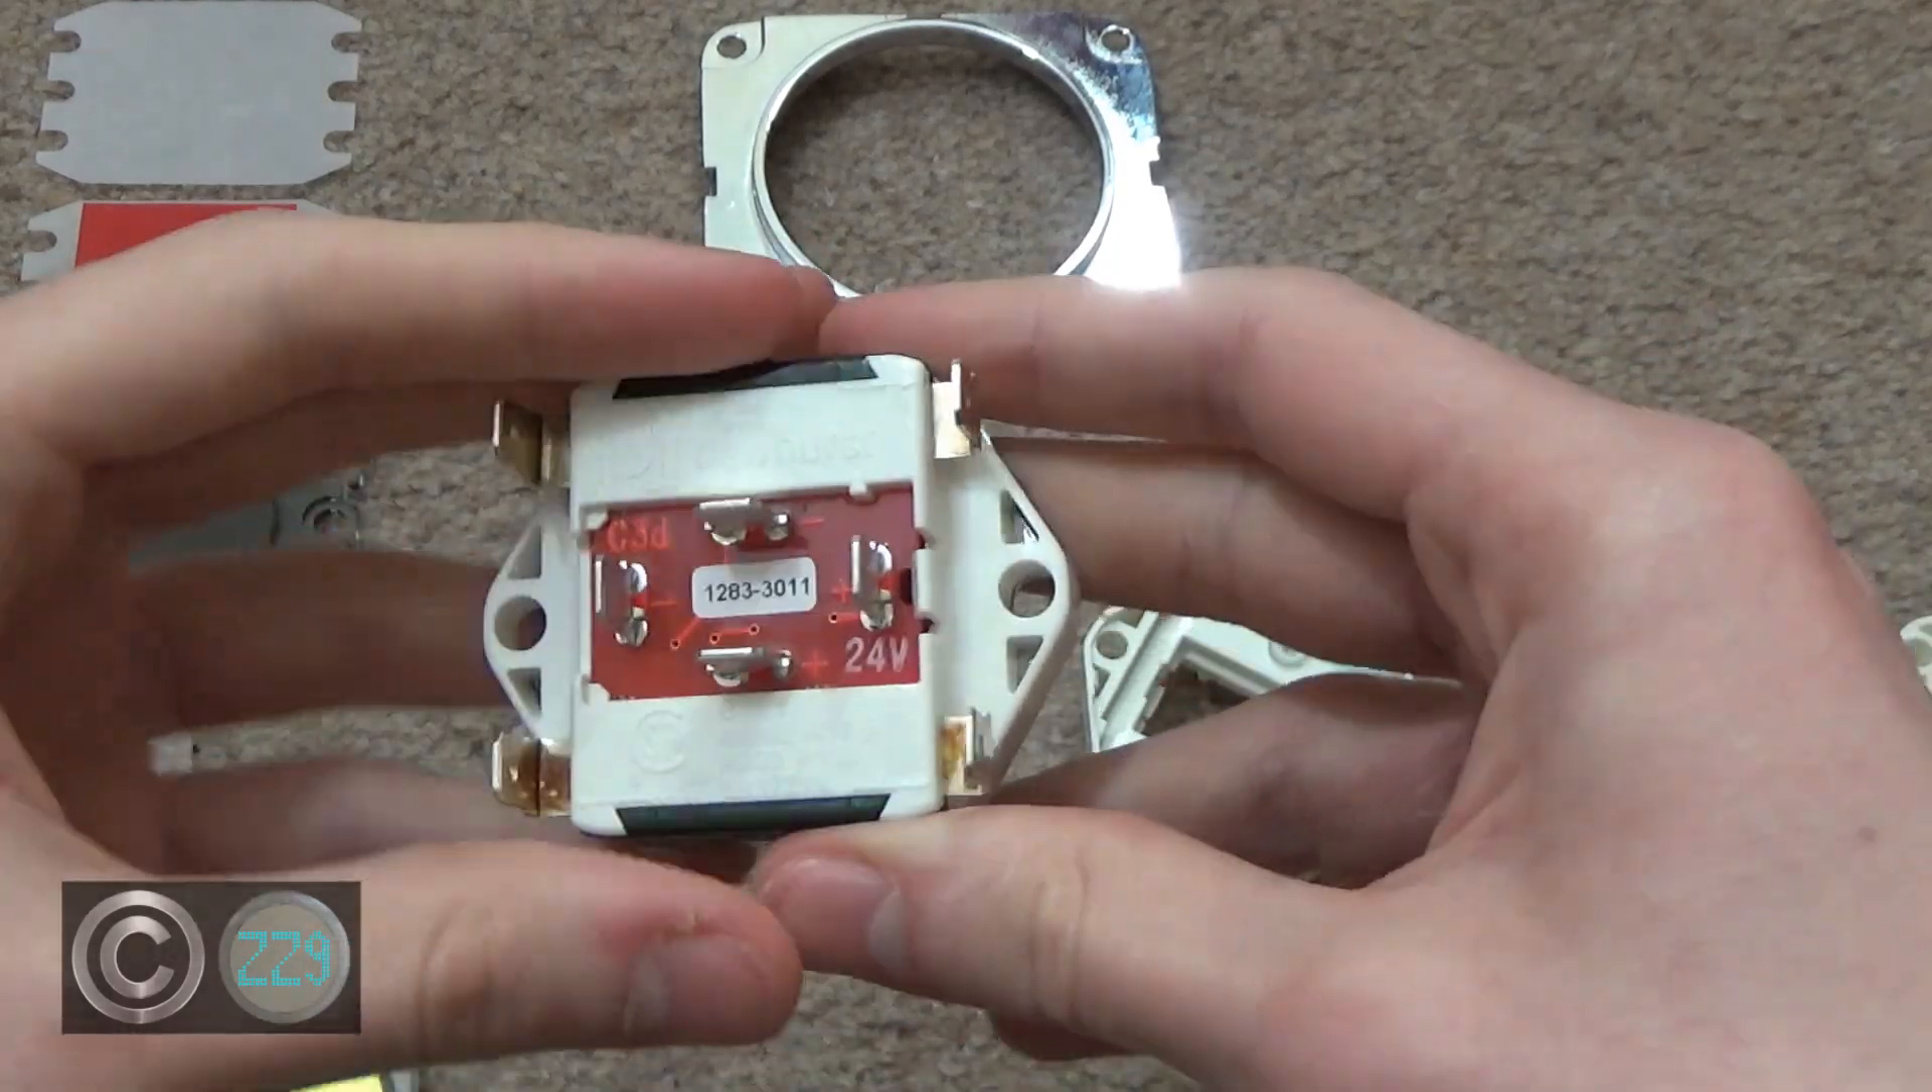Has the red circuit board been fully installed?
Yes.